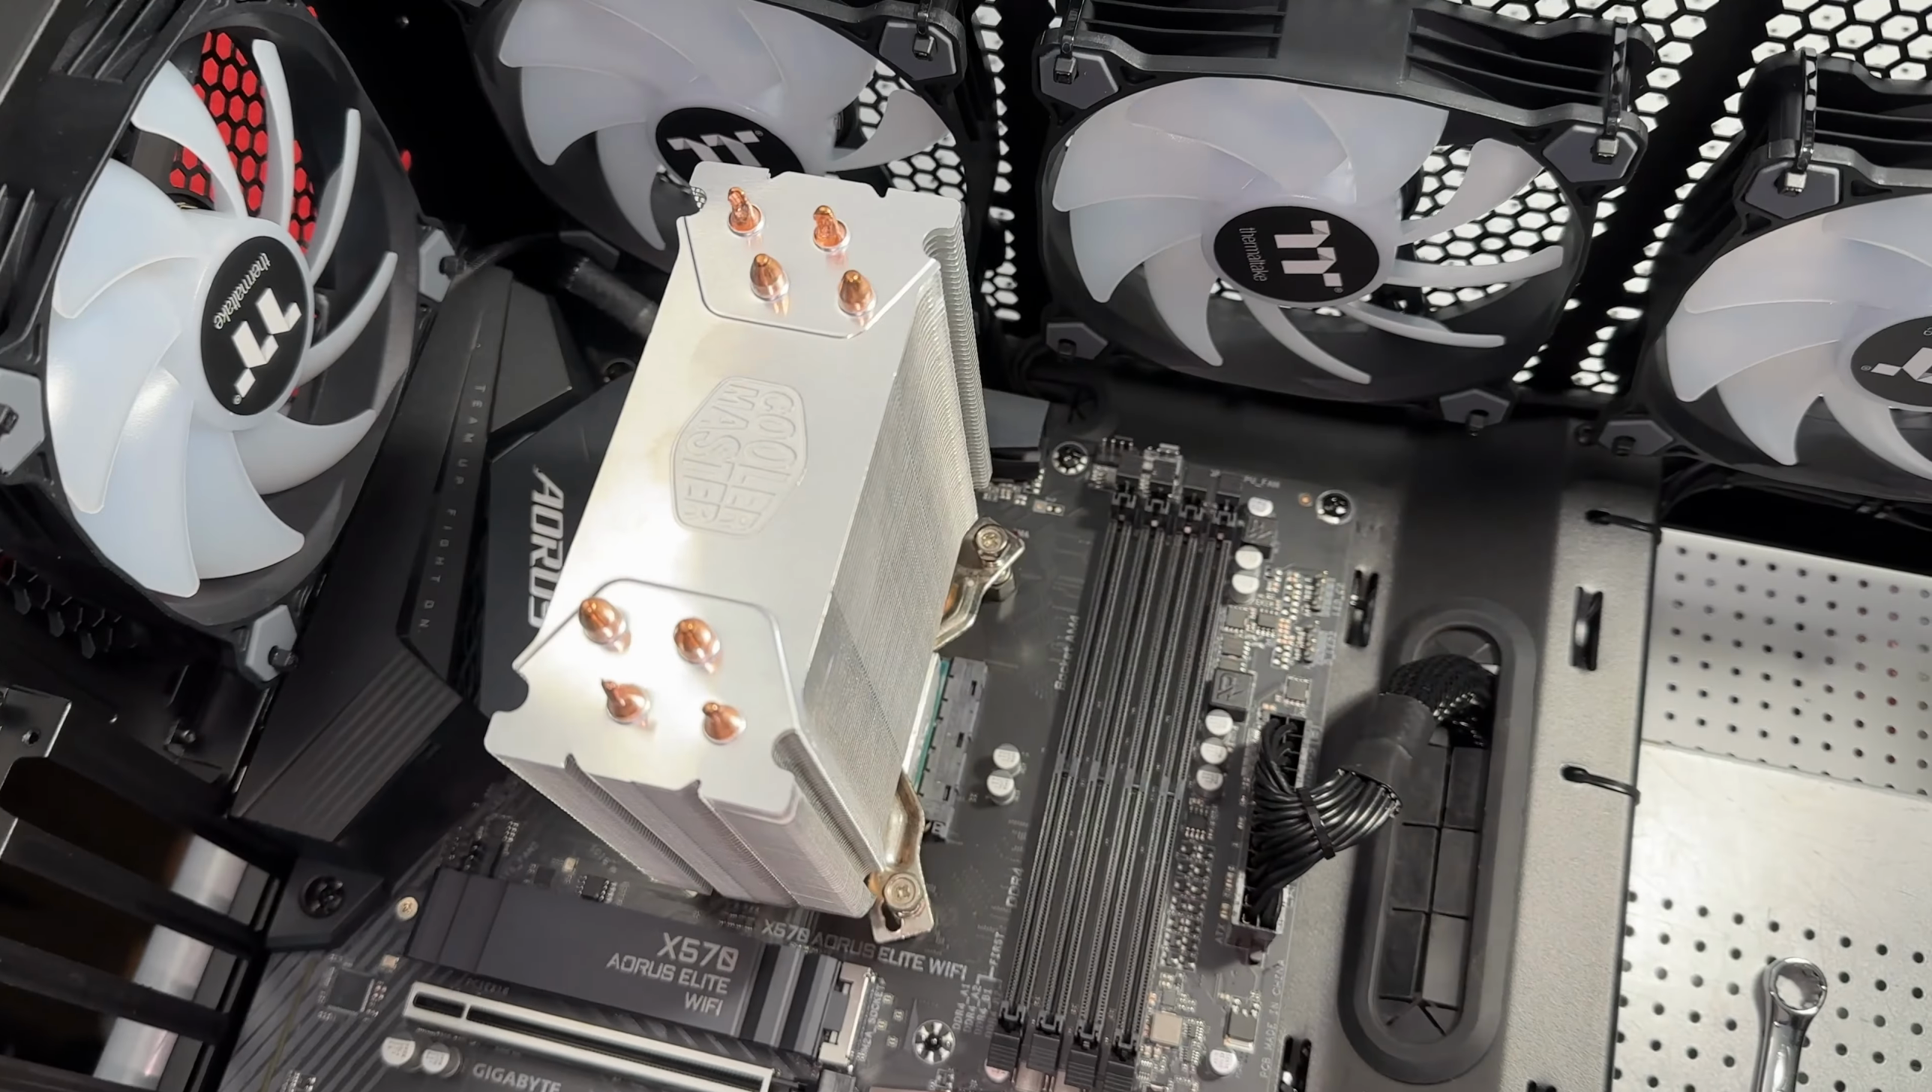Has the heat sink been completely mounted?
Yes.